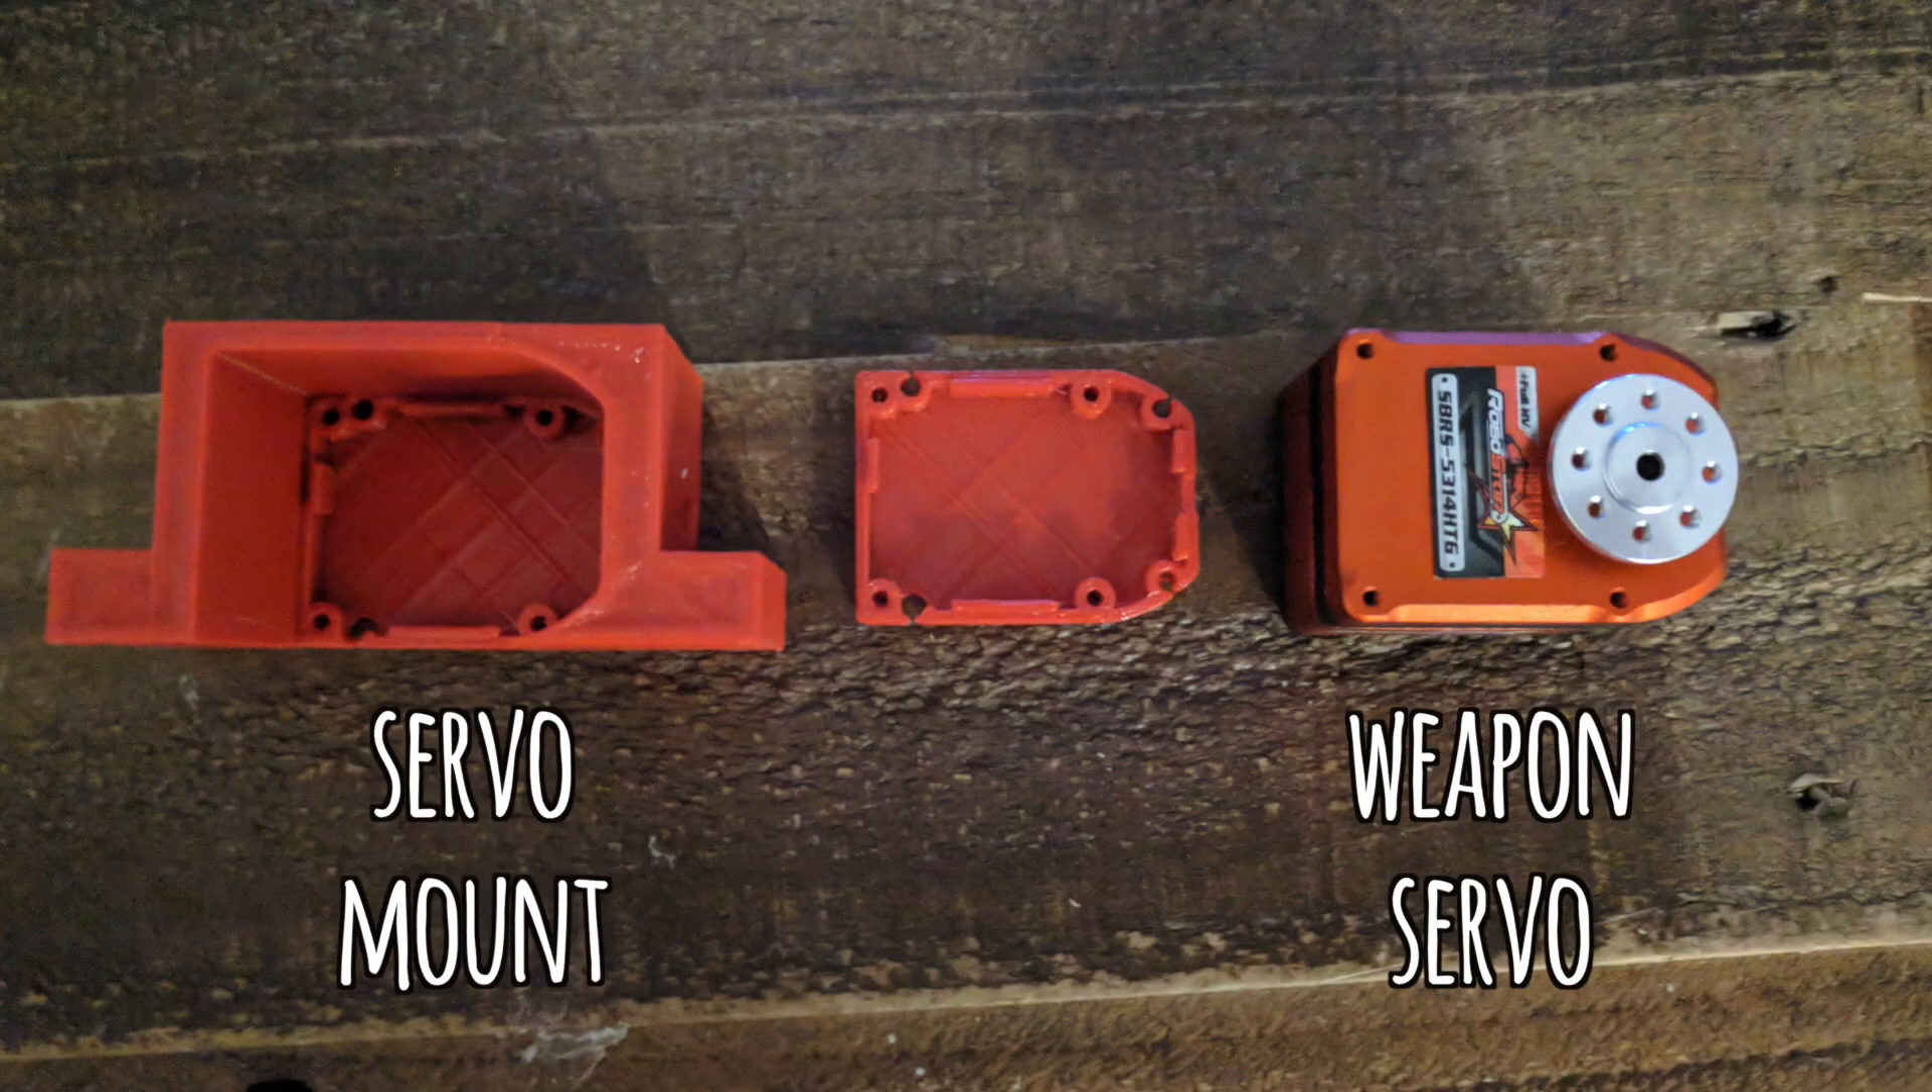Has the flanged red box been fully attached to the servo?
No.